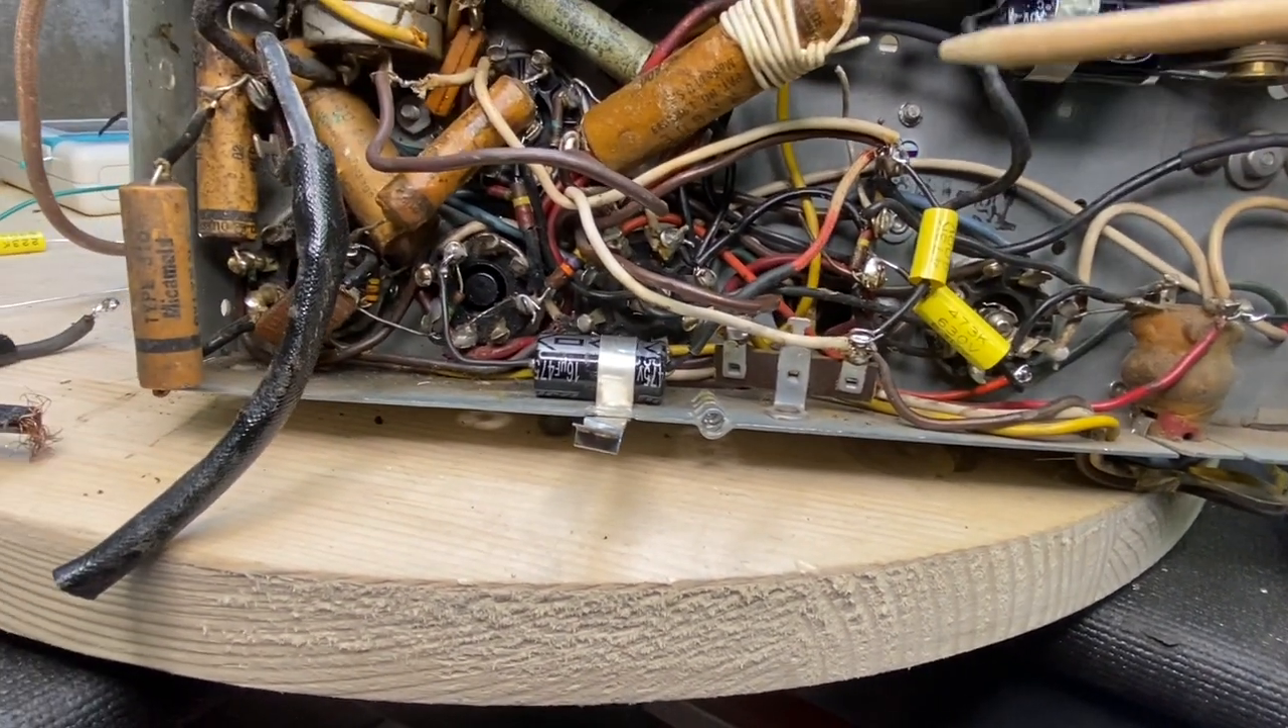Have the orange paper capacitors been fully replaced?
No.